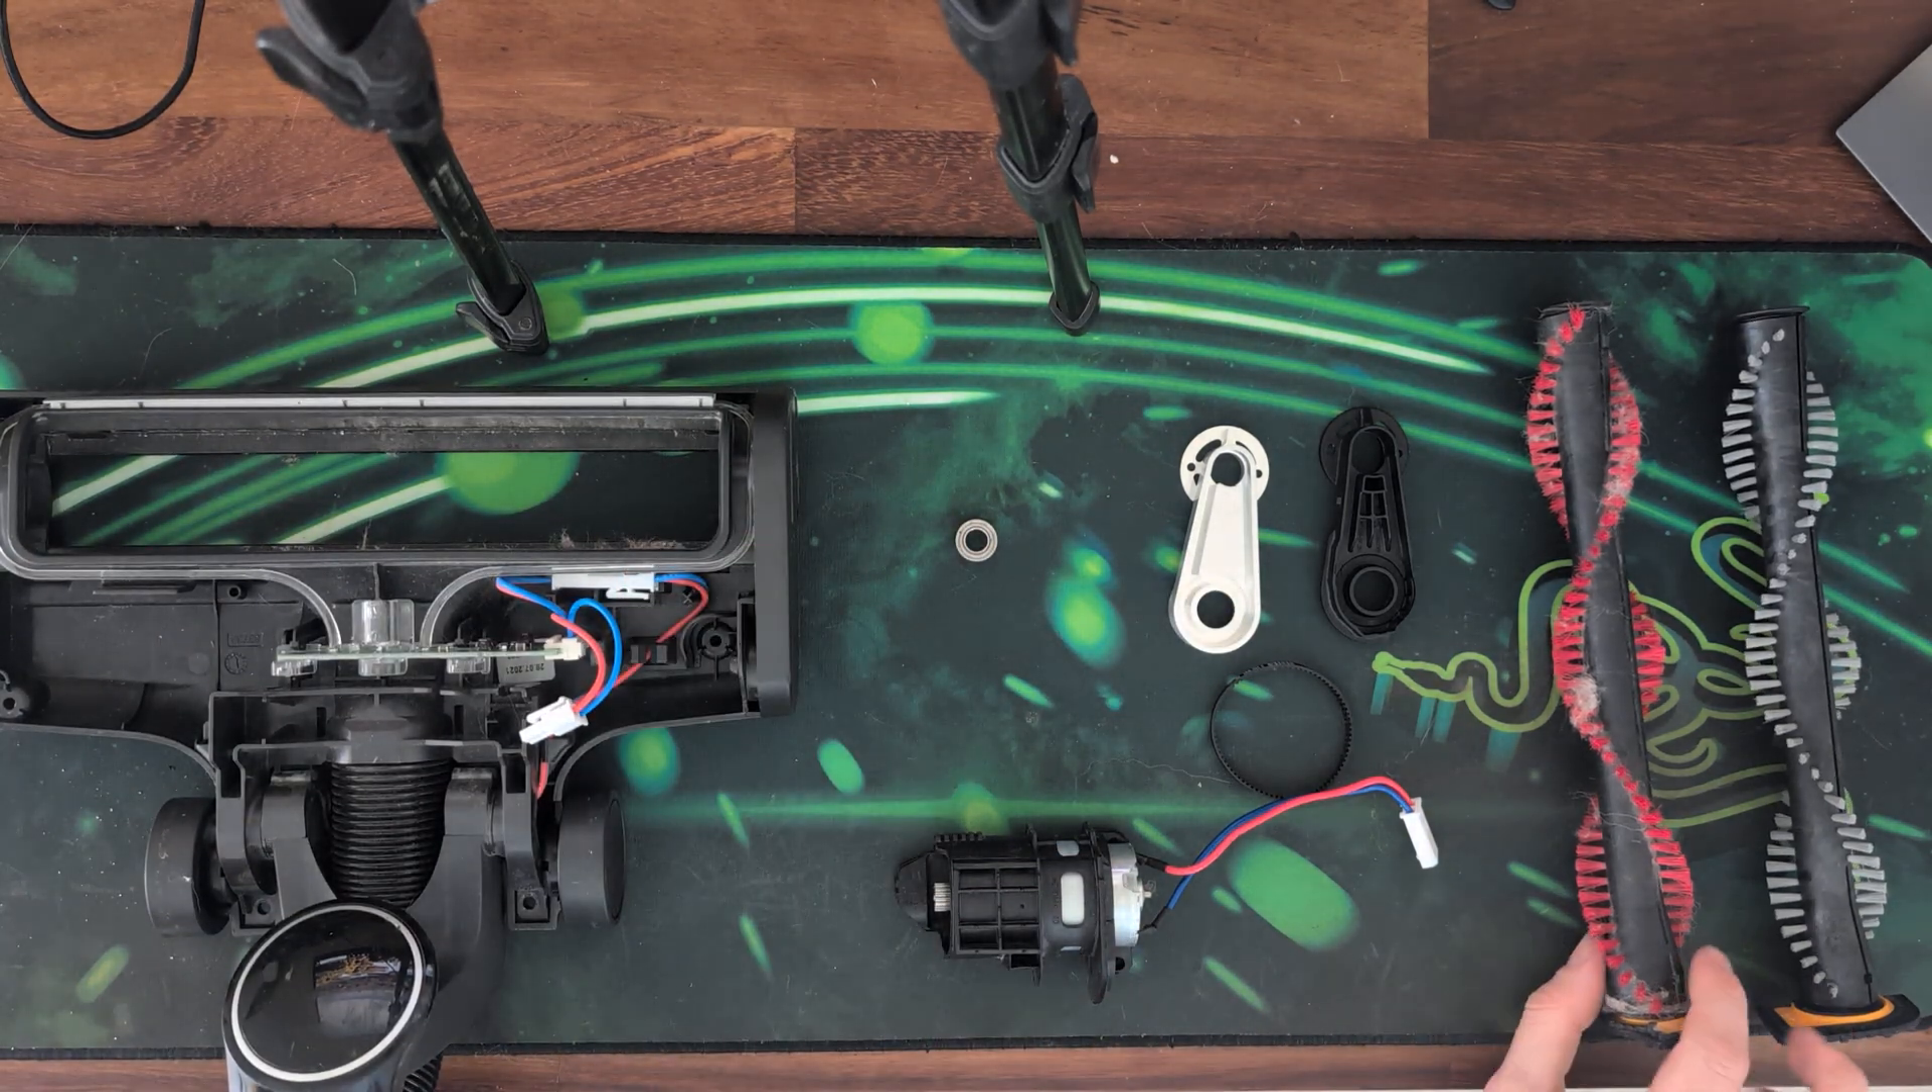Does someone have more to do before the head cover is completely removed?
No.